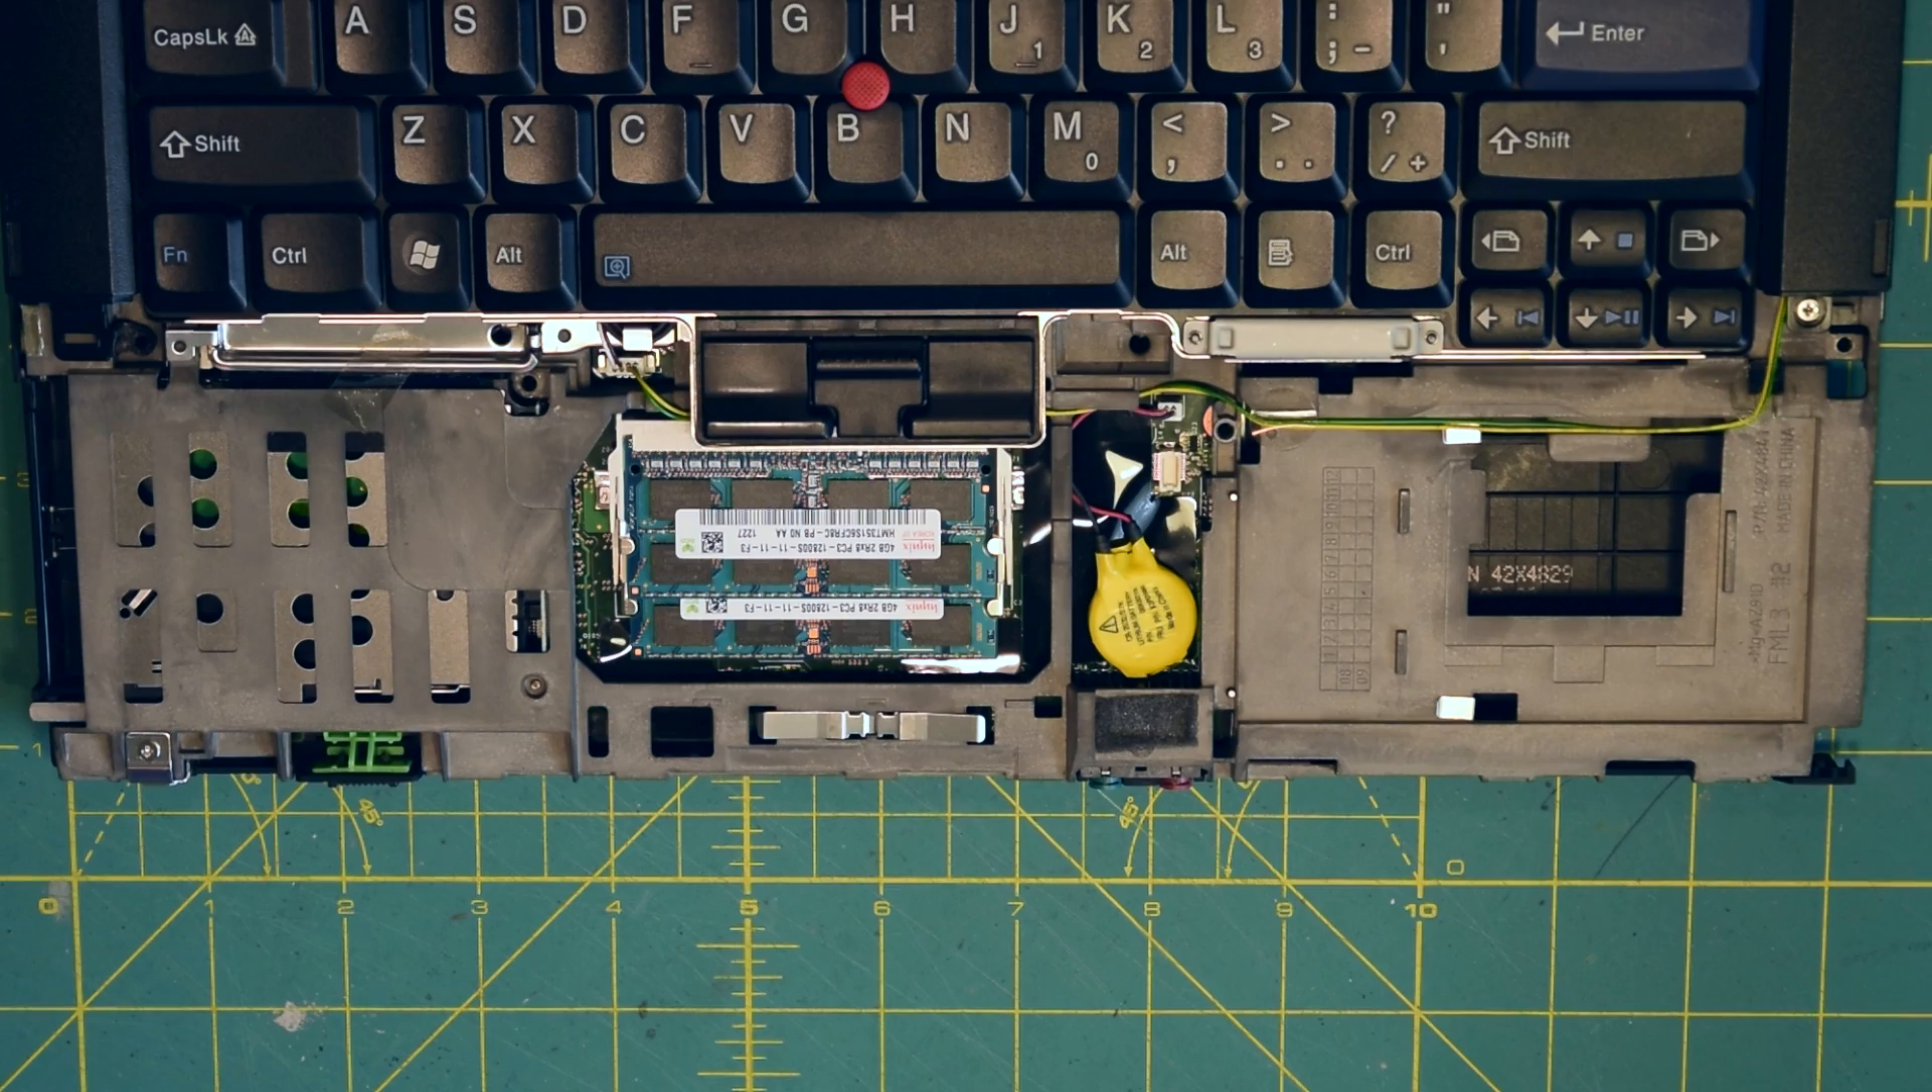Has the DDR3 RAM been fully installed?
Yes.